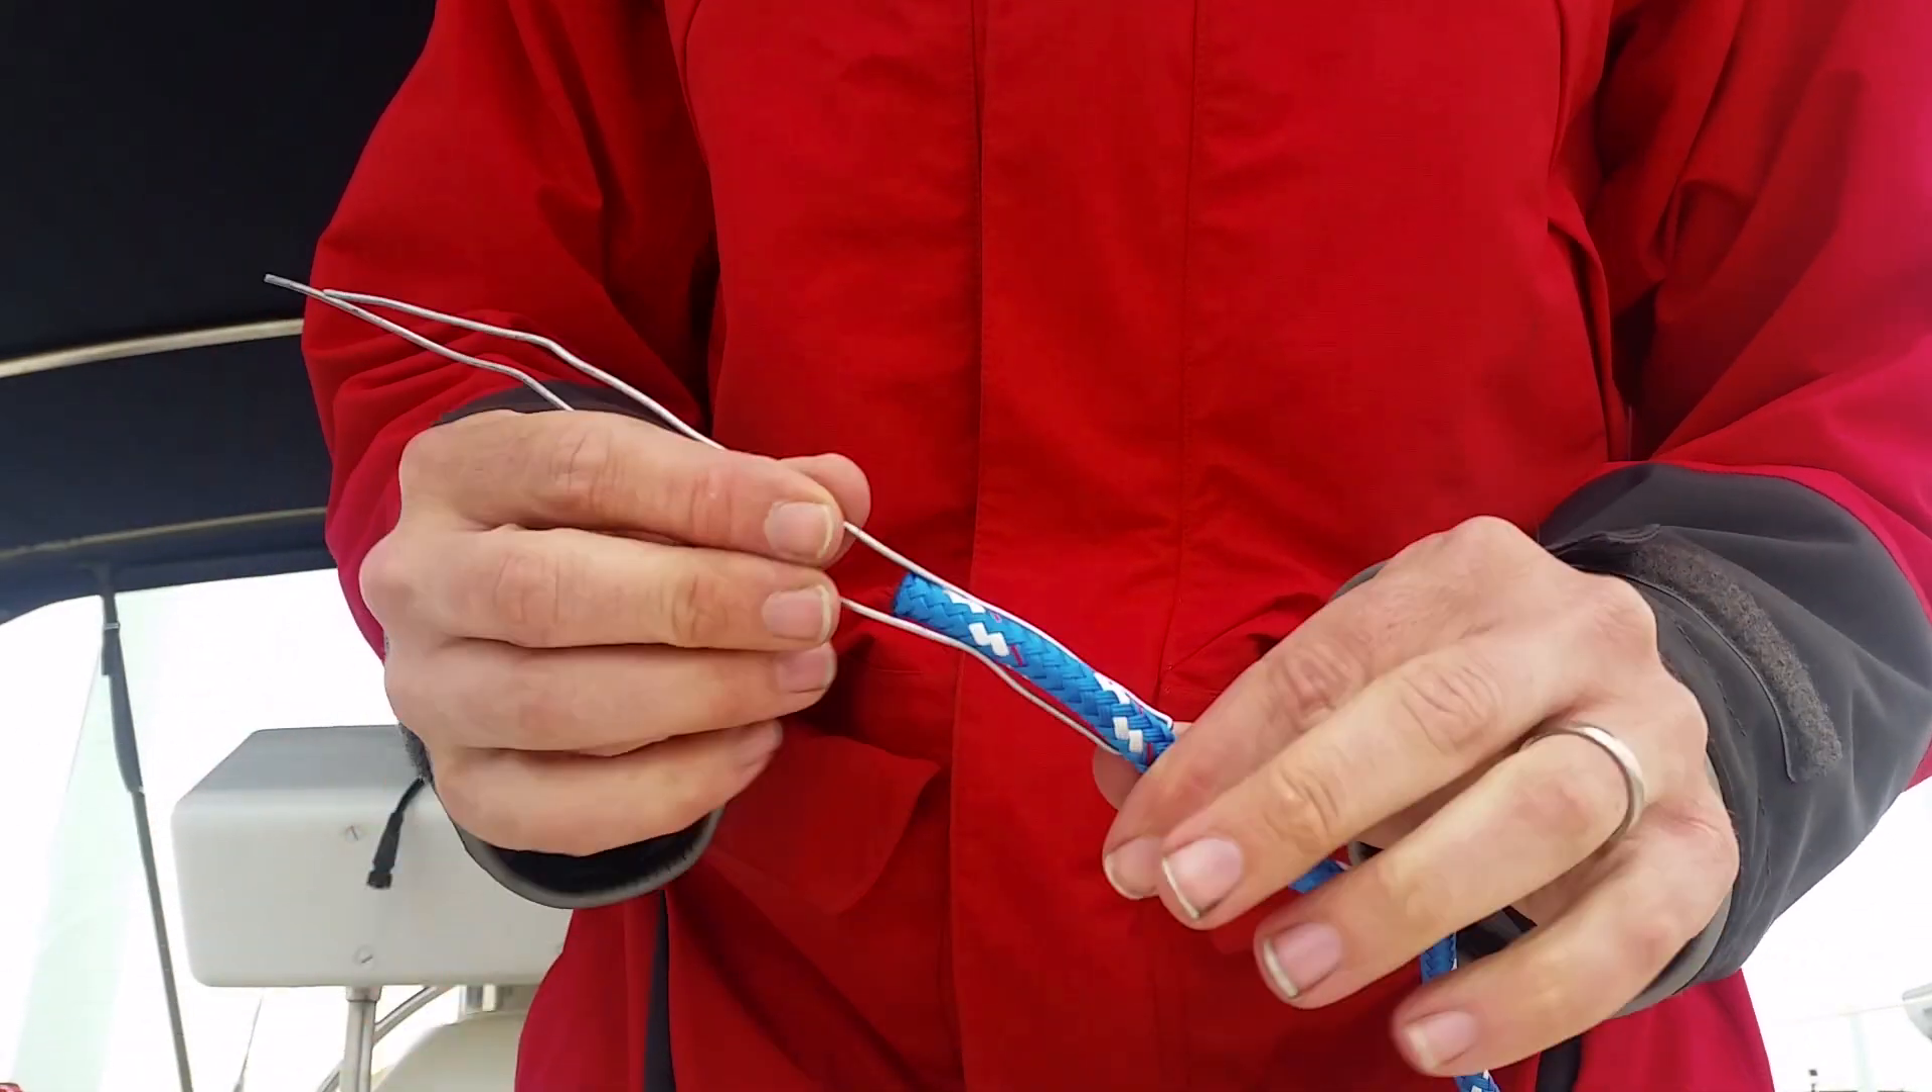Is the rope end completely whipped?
No.